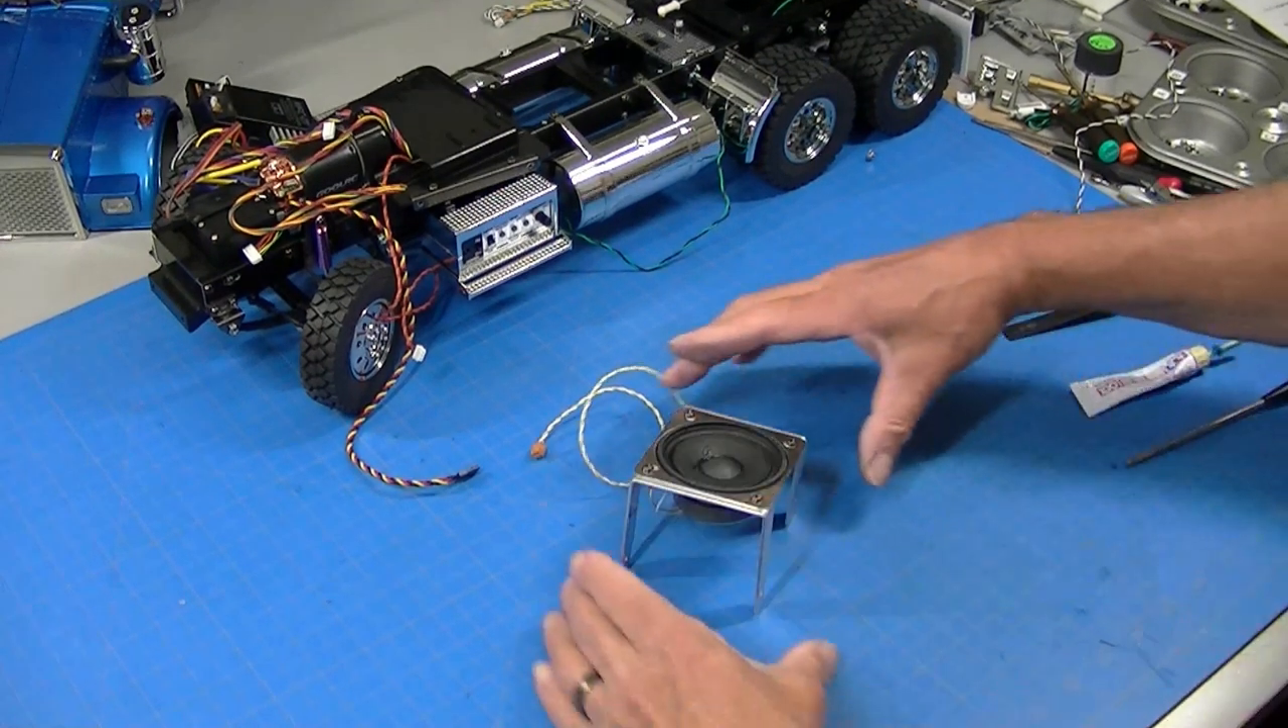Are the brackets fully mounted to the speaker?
Yes.